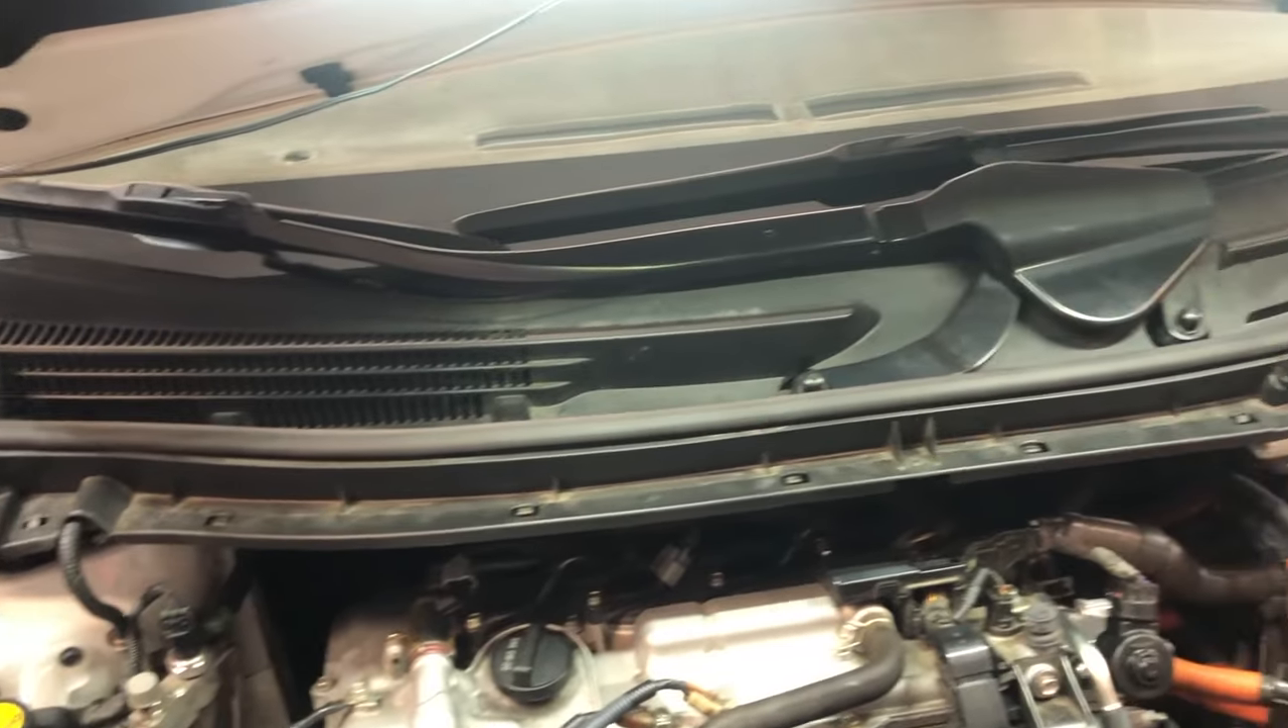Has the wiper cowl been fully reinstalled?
Yes.